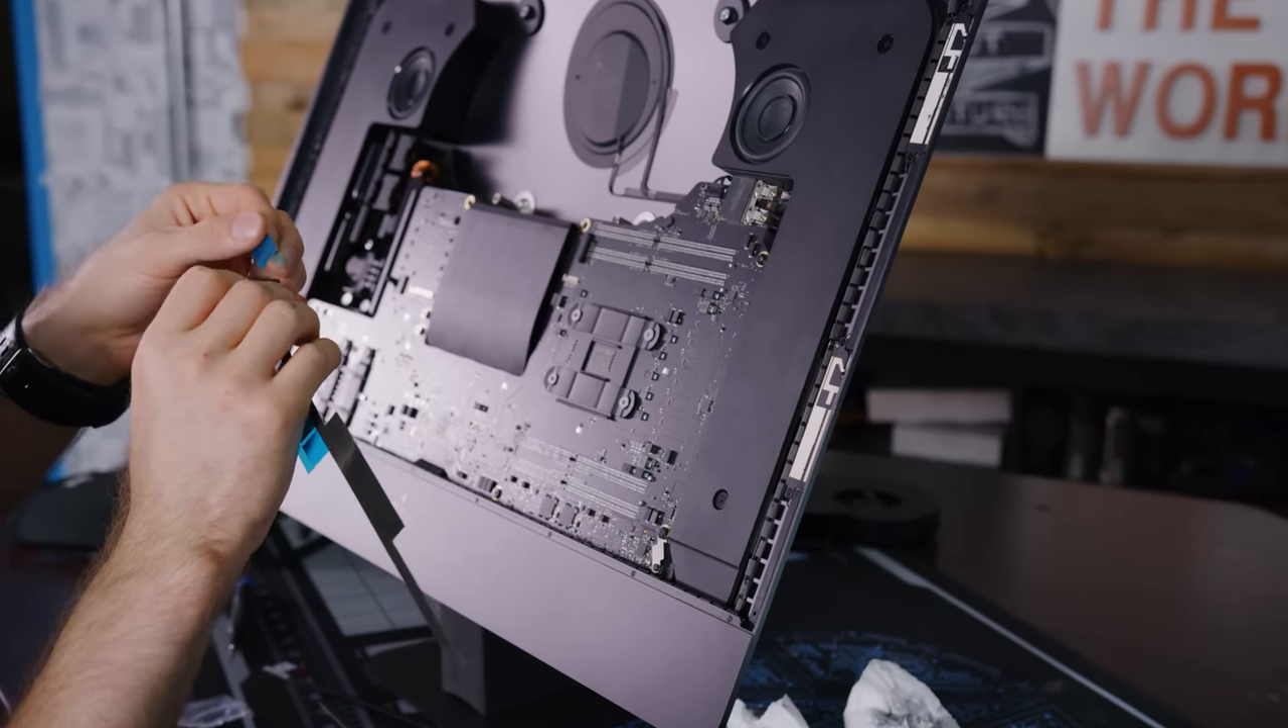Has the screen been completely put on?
No.